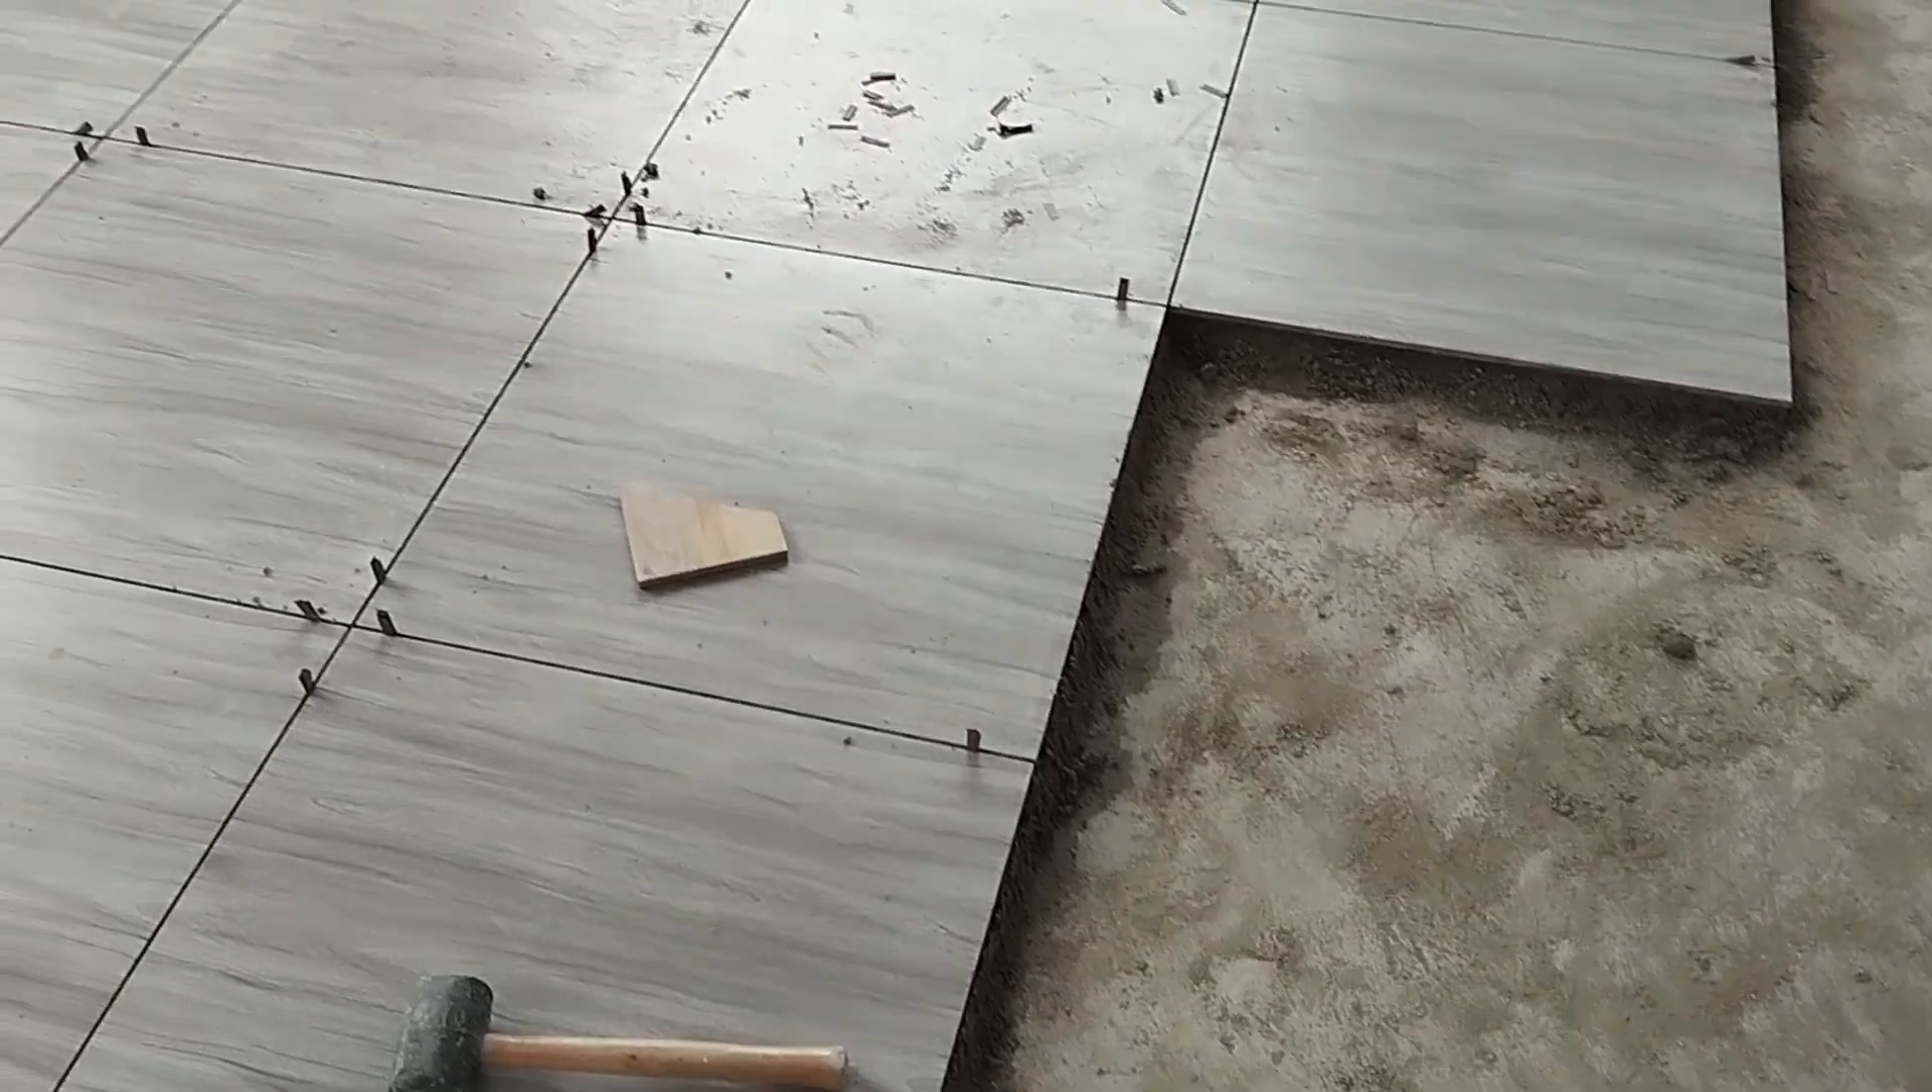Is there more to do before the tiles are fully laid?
Yes.